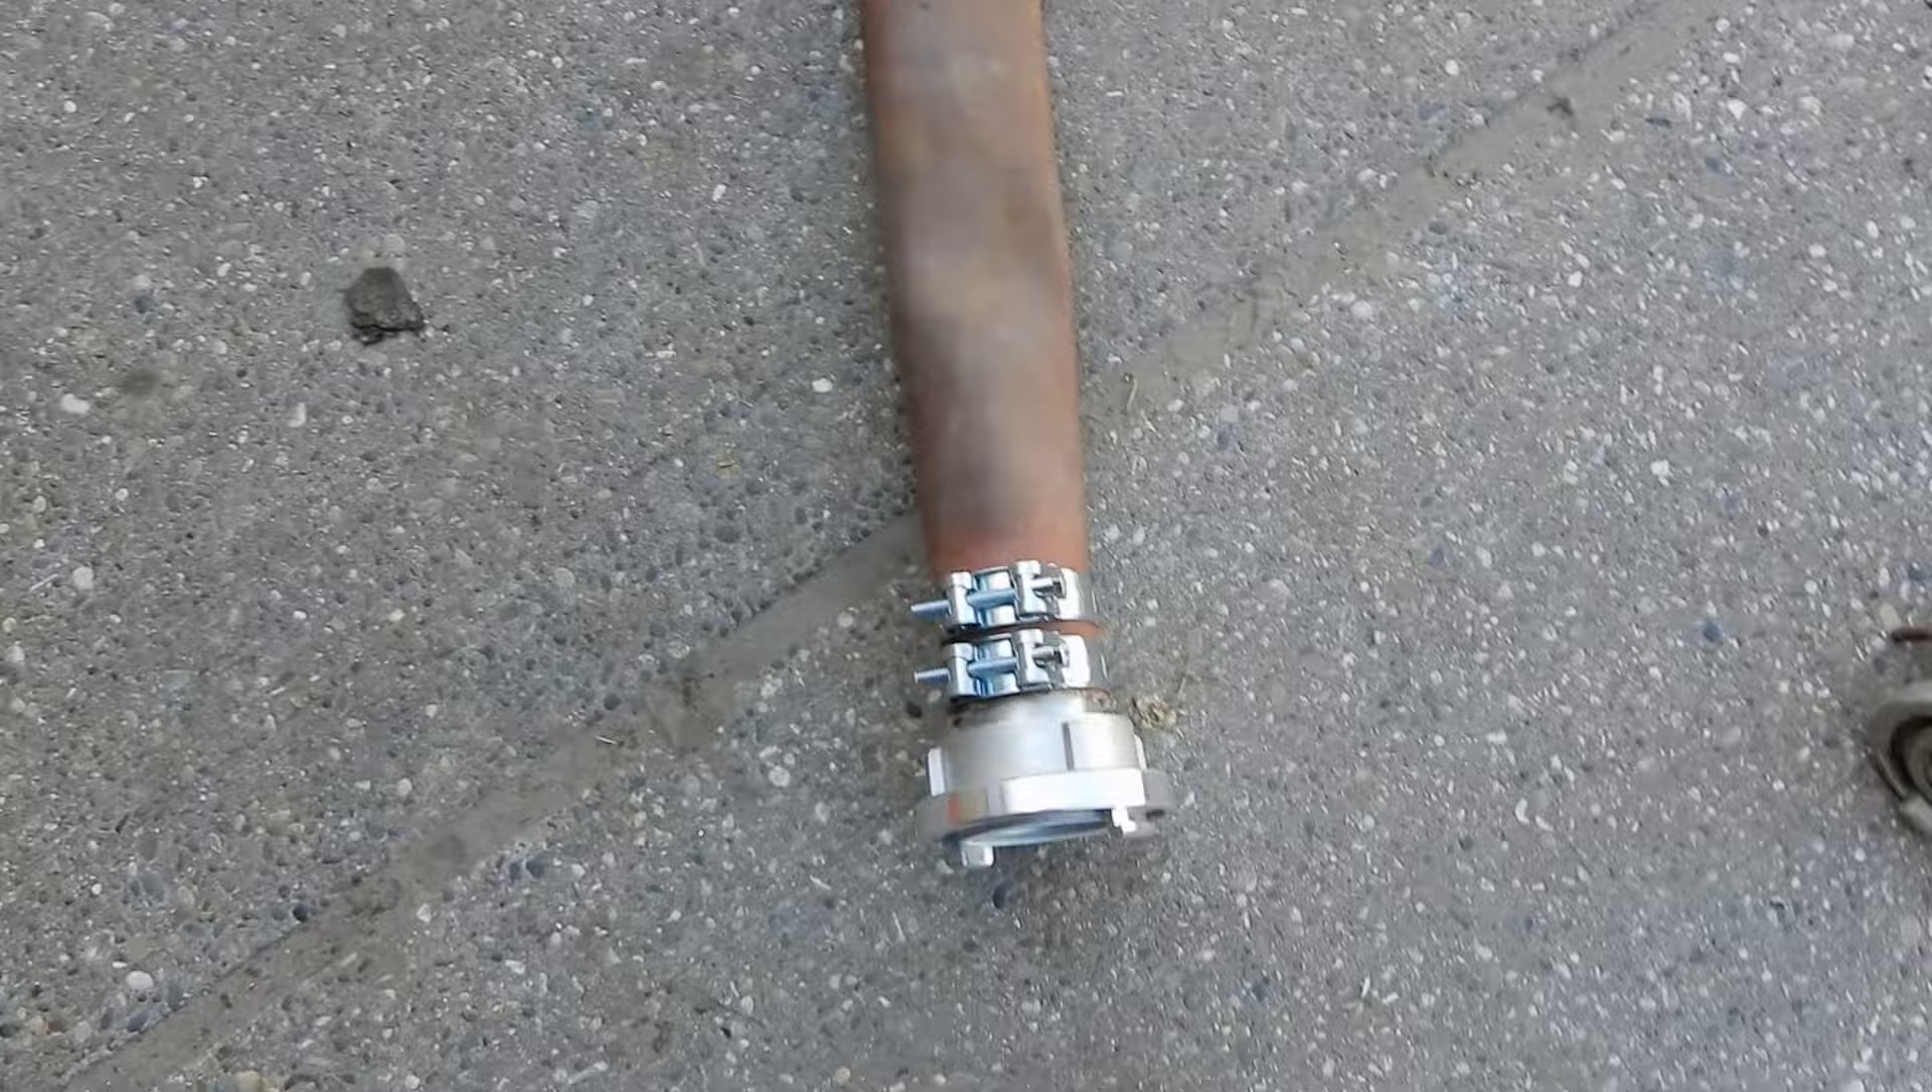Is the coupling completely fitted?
Yes.